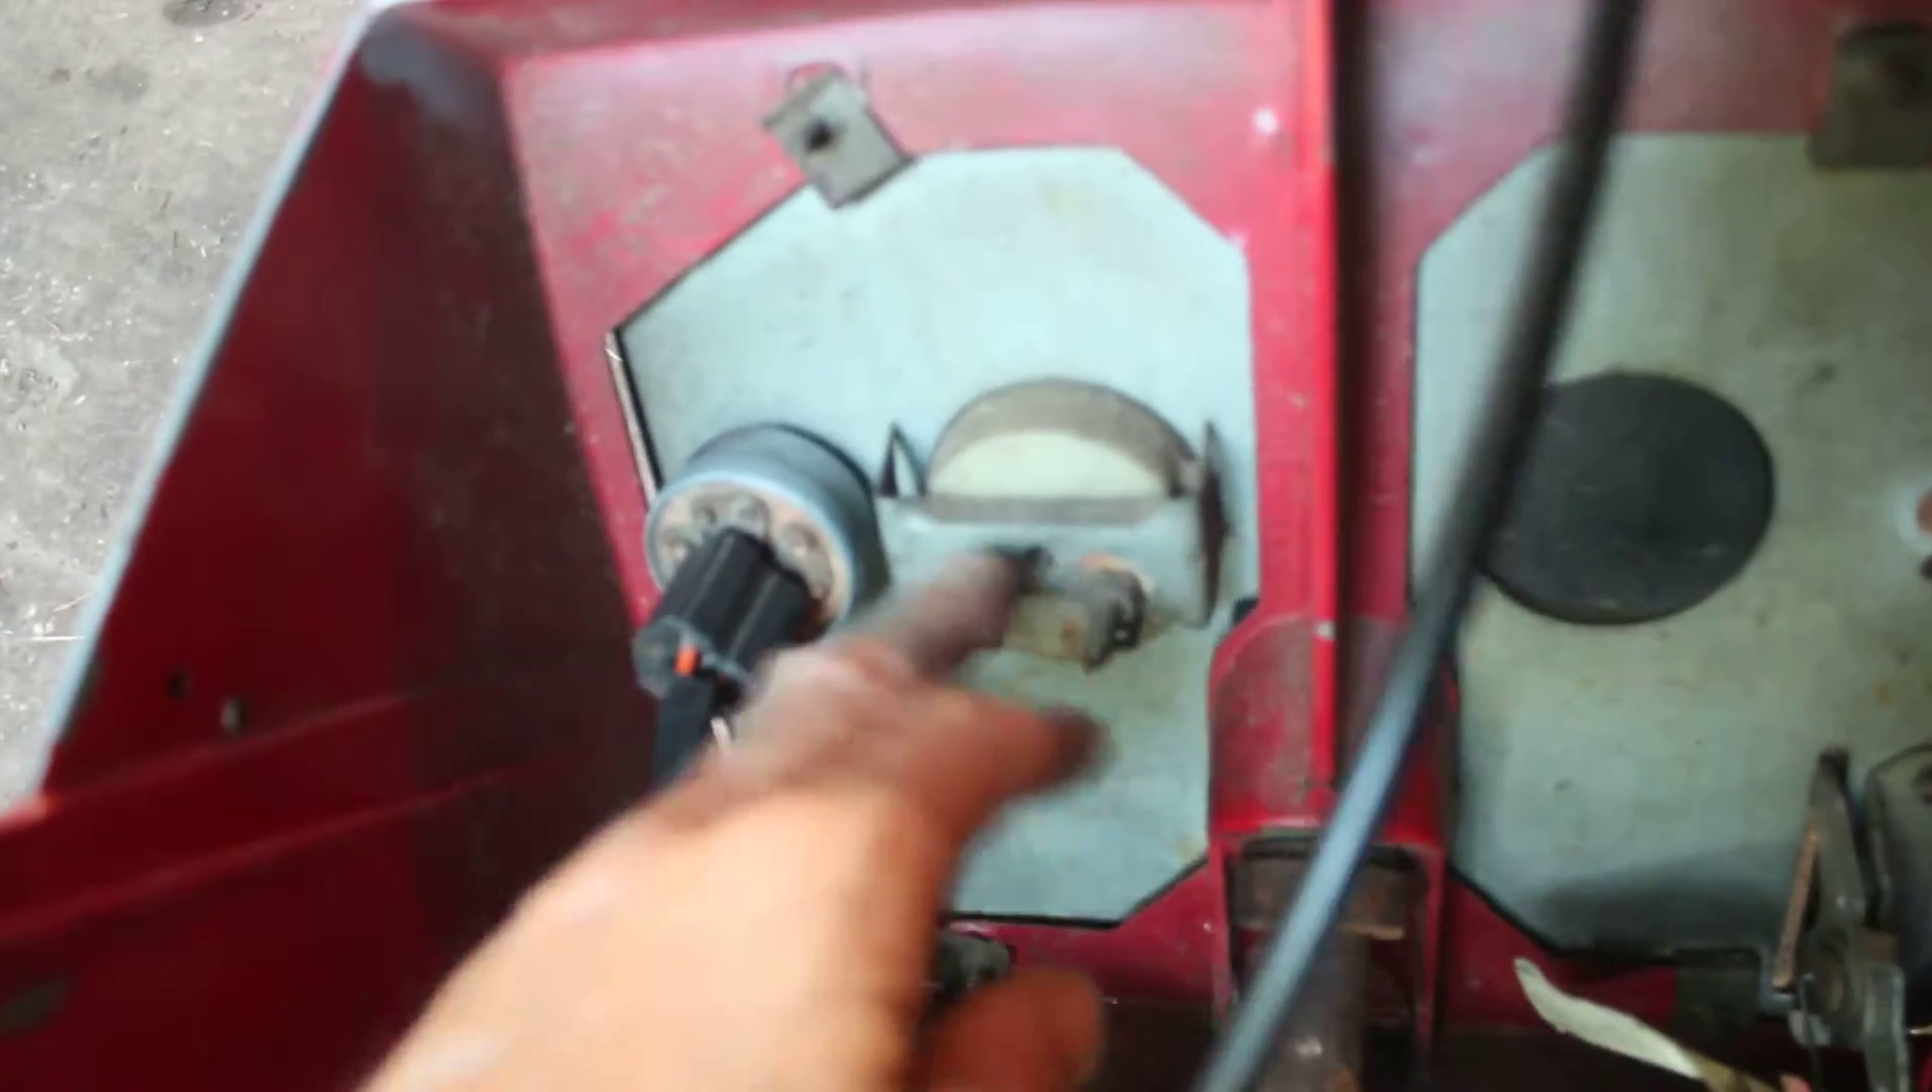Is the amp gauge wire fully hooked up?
No.